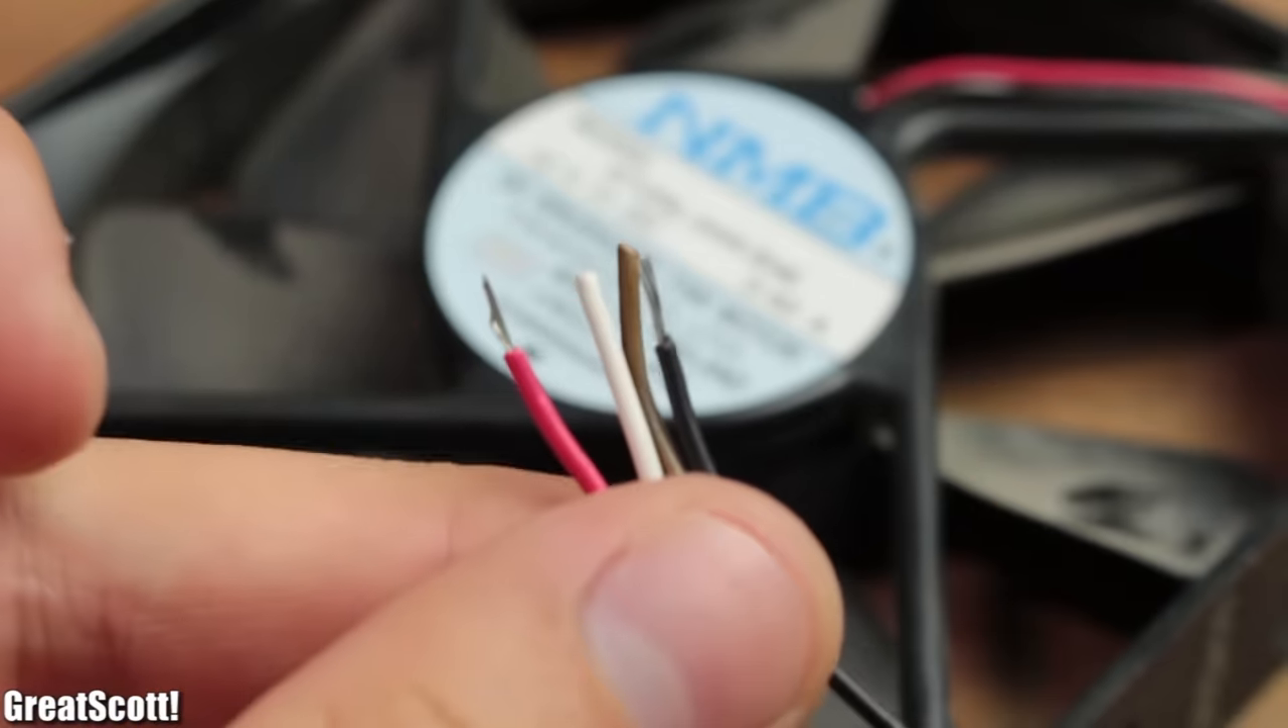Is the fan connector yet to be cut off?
No.